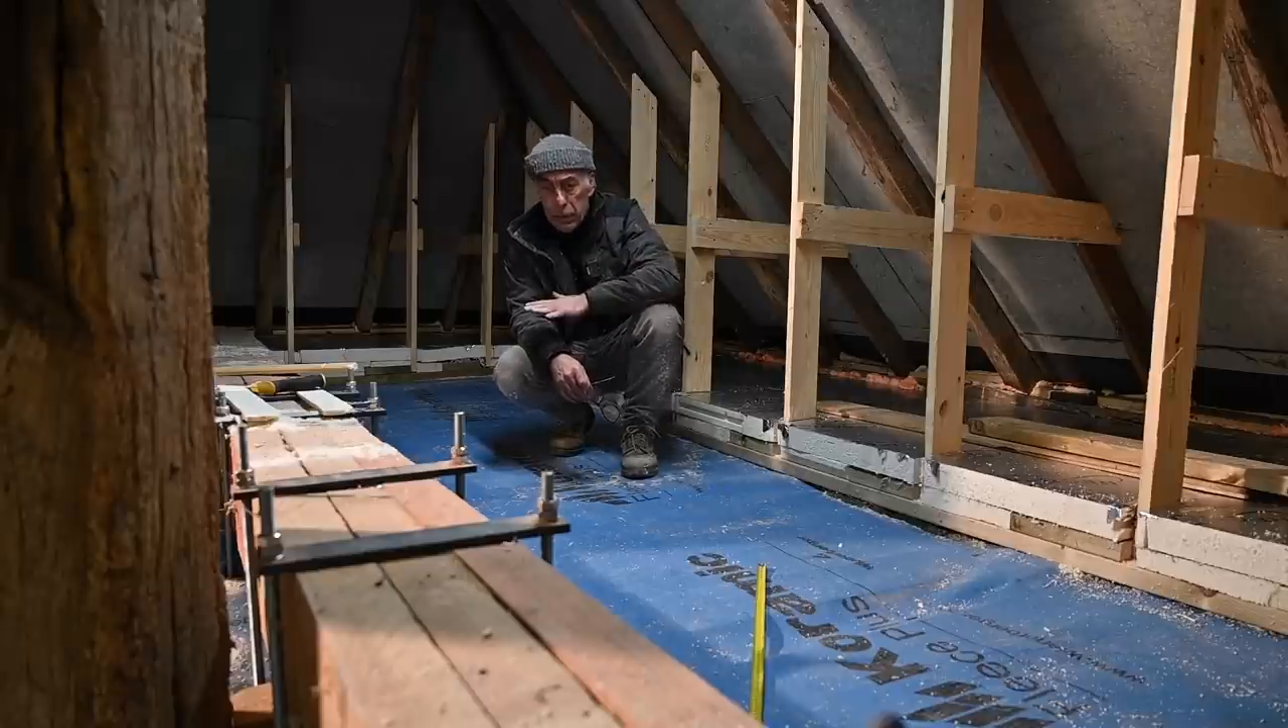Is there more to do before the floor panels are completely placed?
Yes.